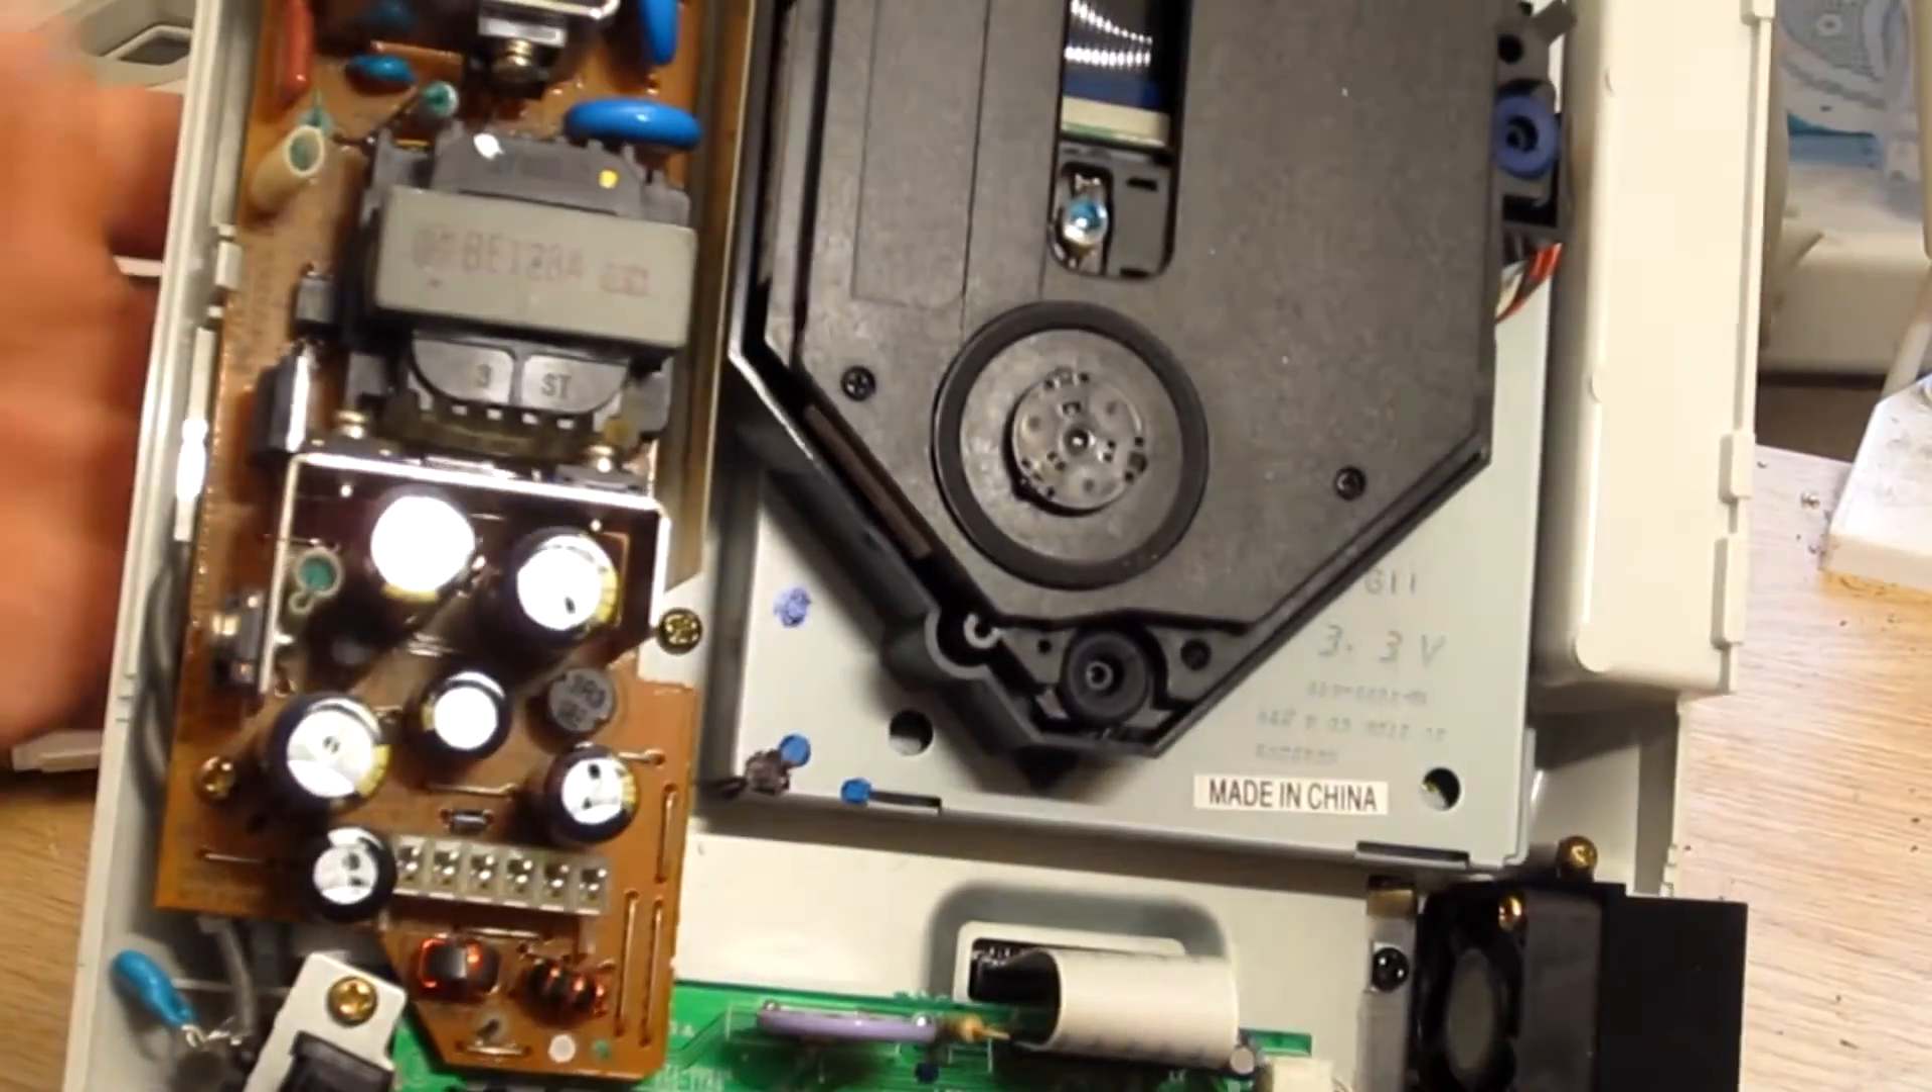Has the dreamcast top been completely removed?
Yes.